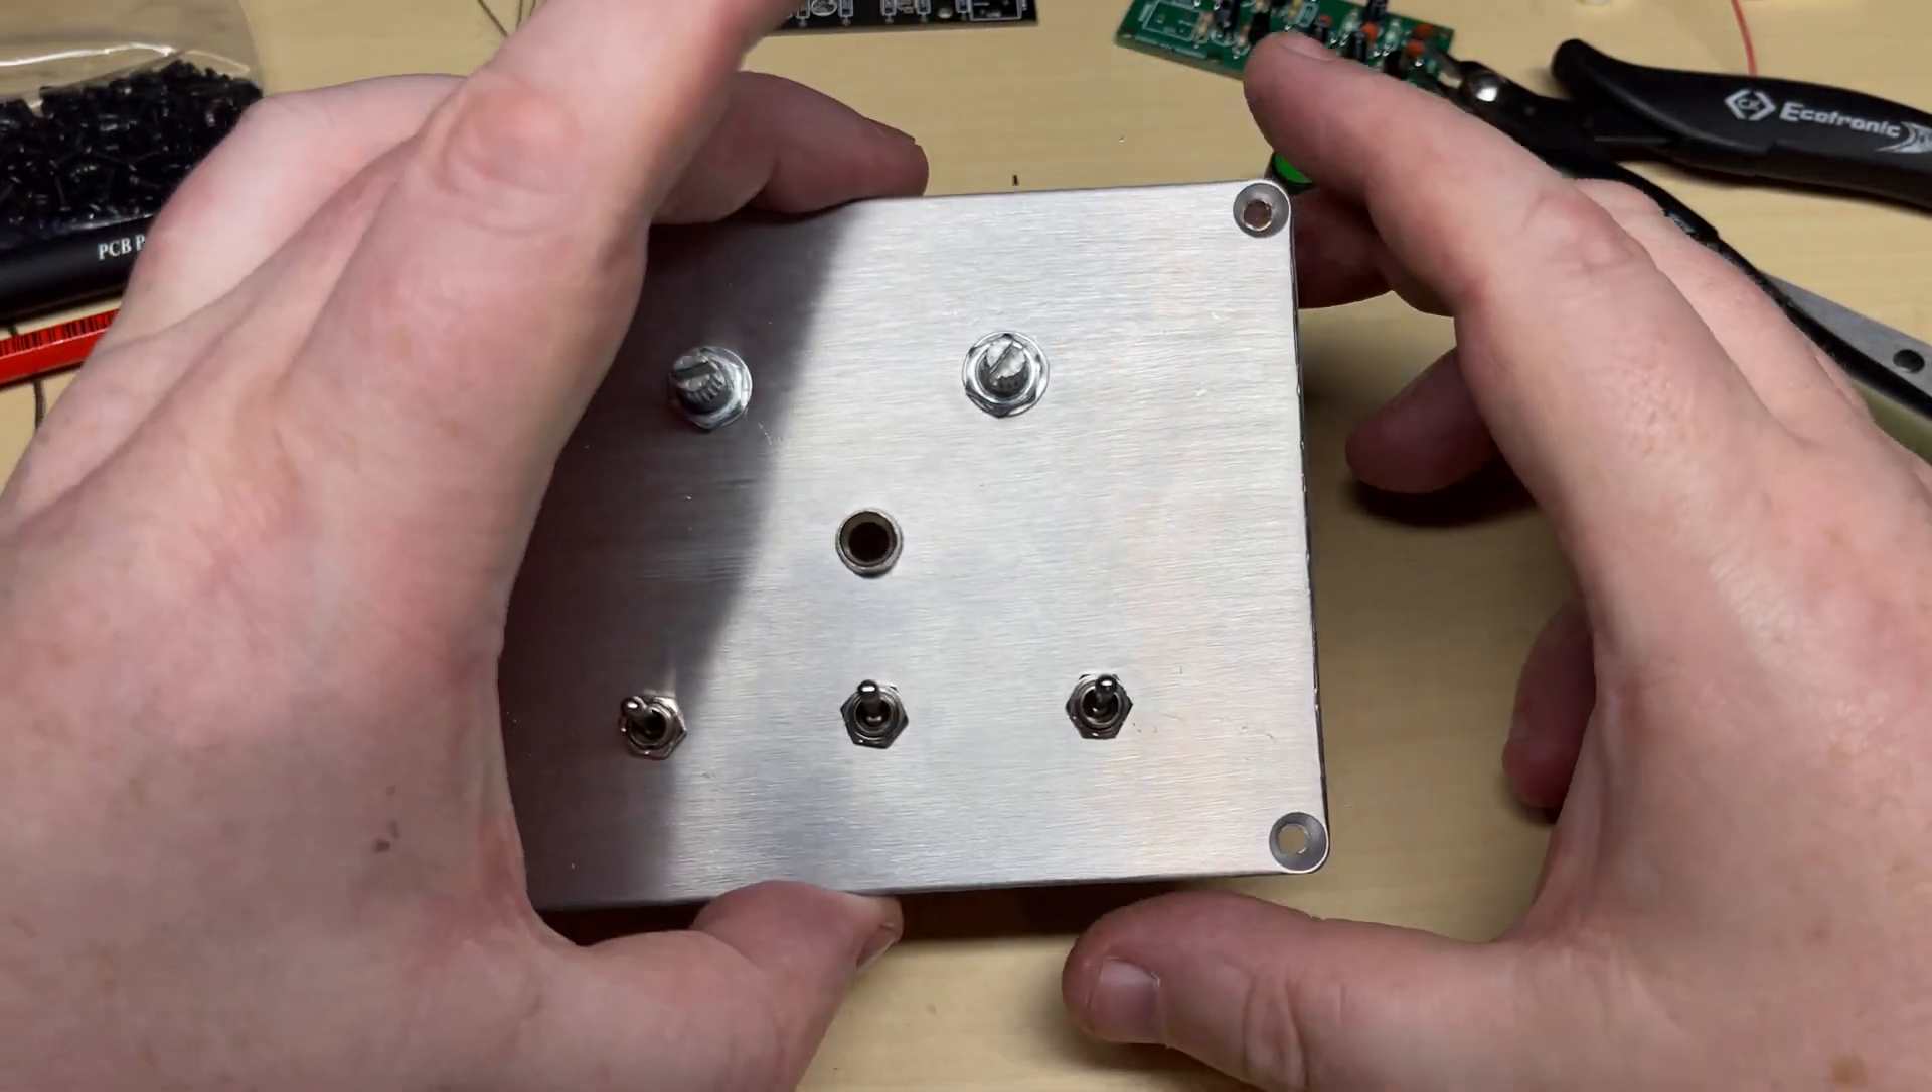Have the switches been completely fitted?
Yes.